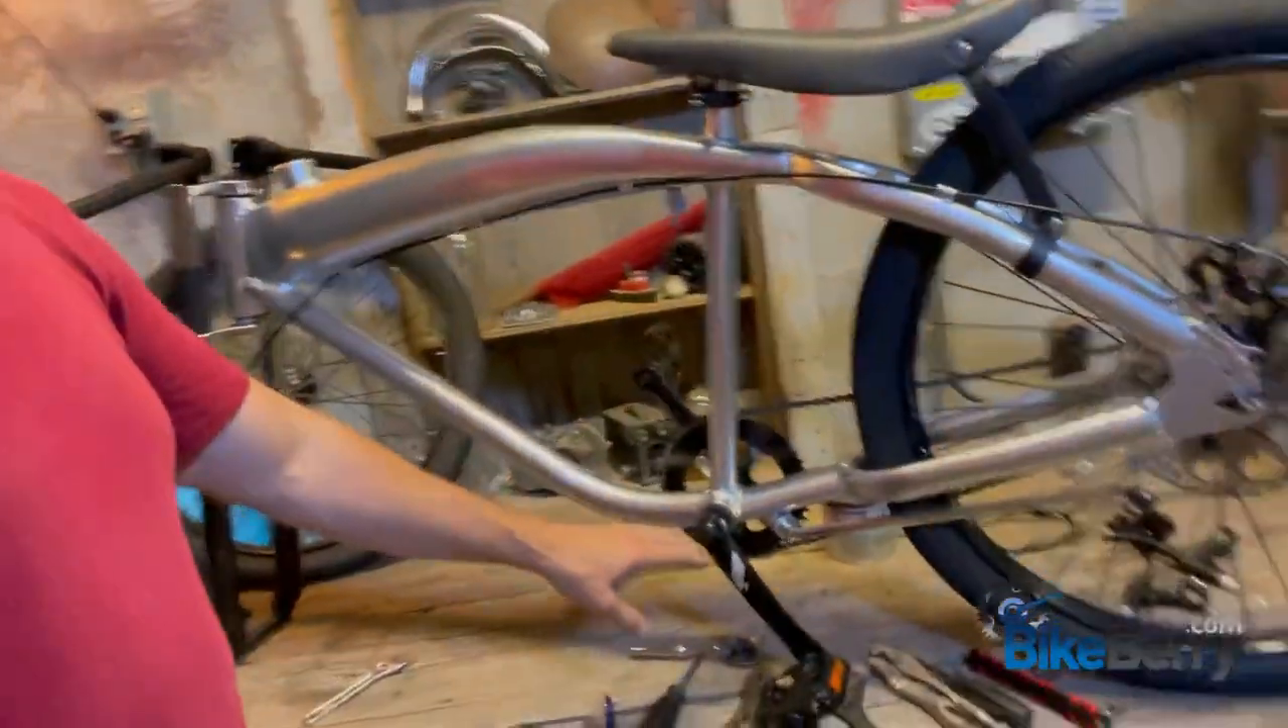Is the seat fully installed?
Yes.